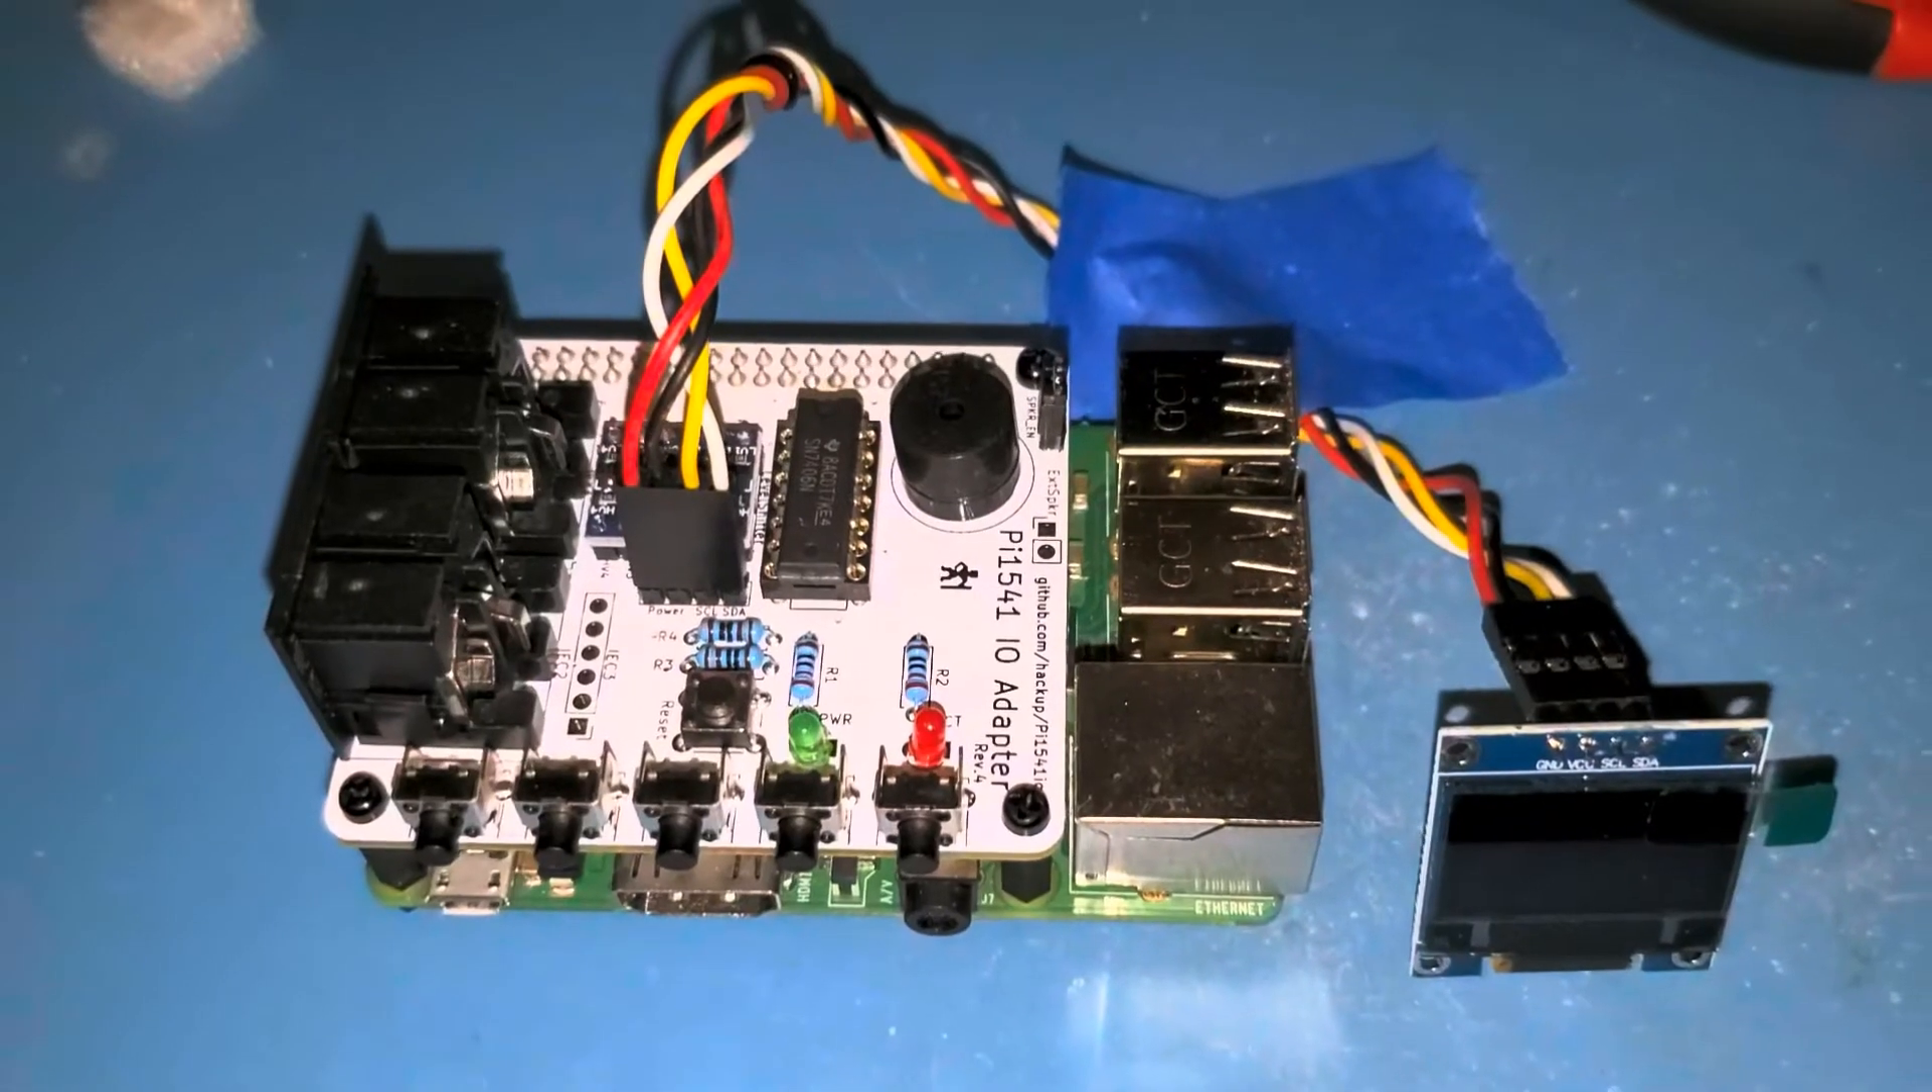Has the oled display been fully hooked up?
Yes.